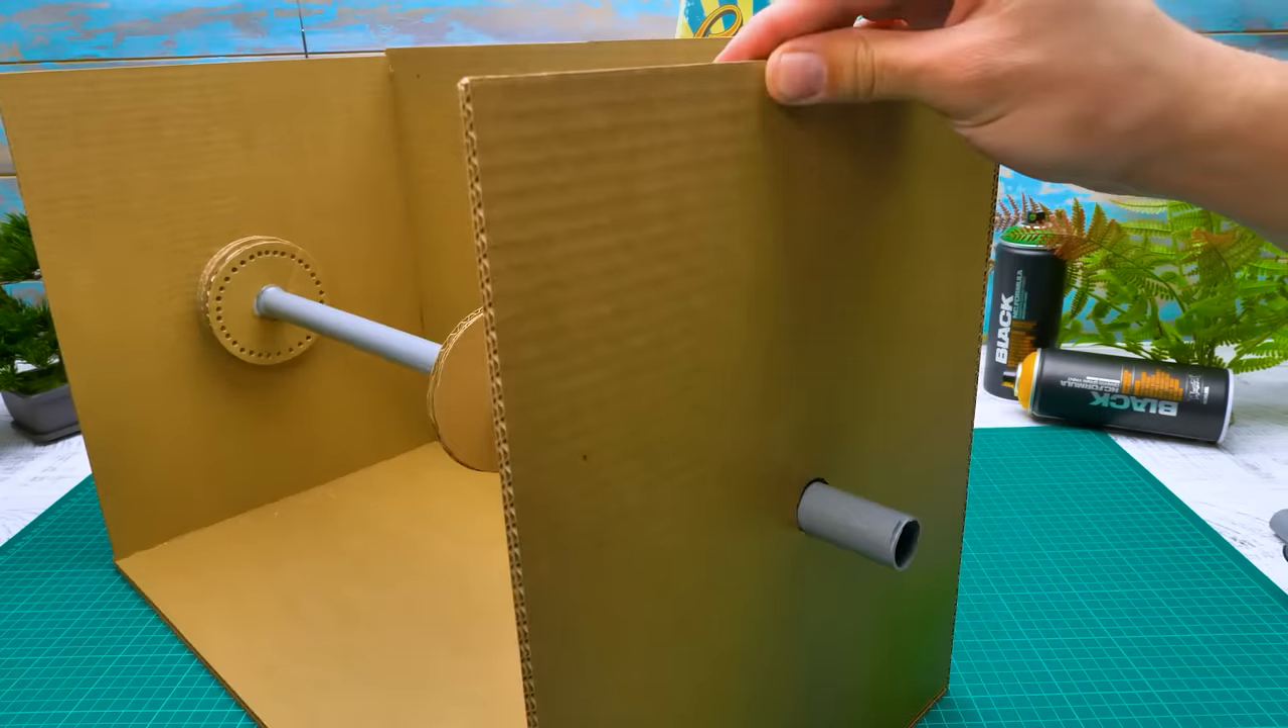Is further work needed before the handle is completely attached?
Yes.